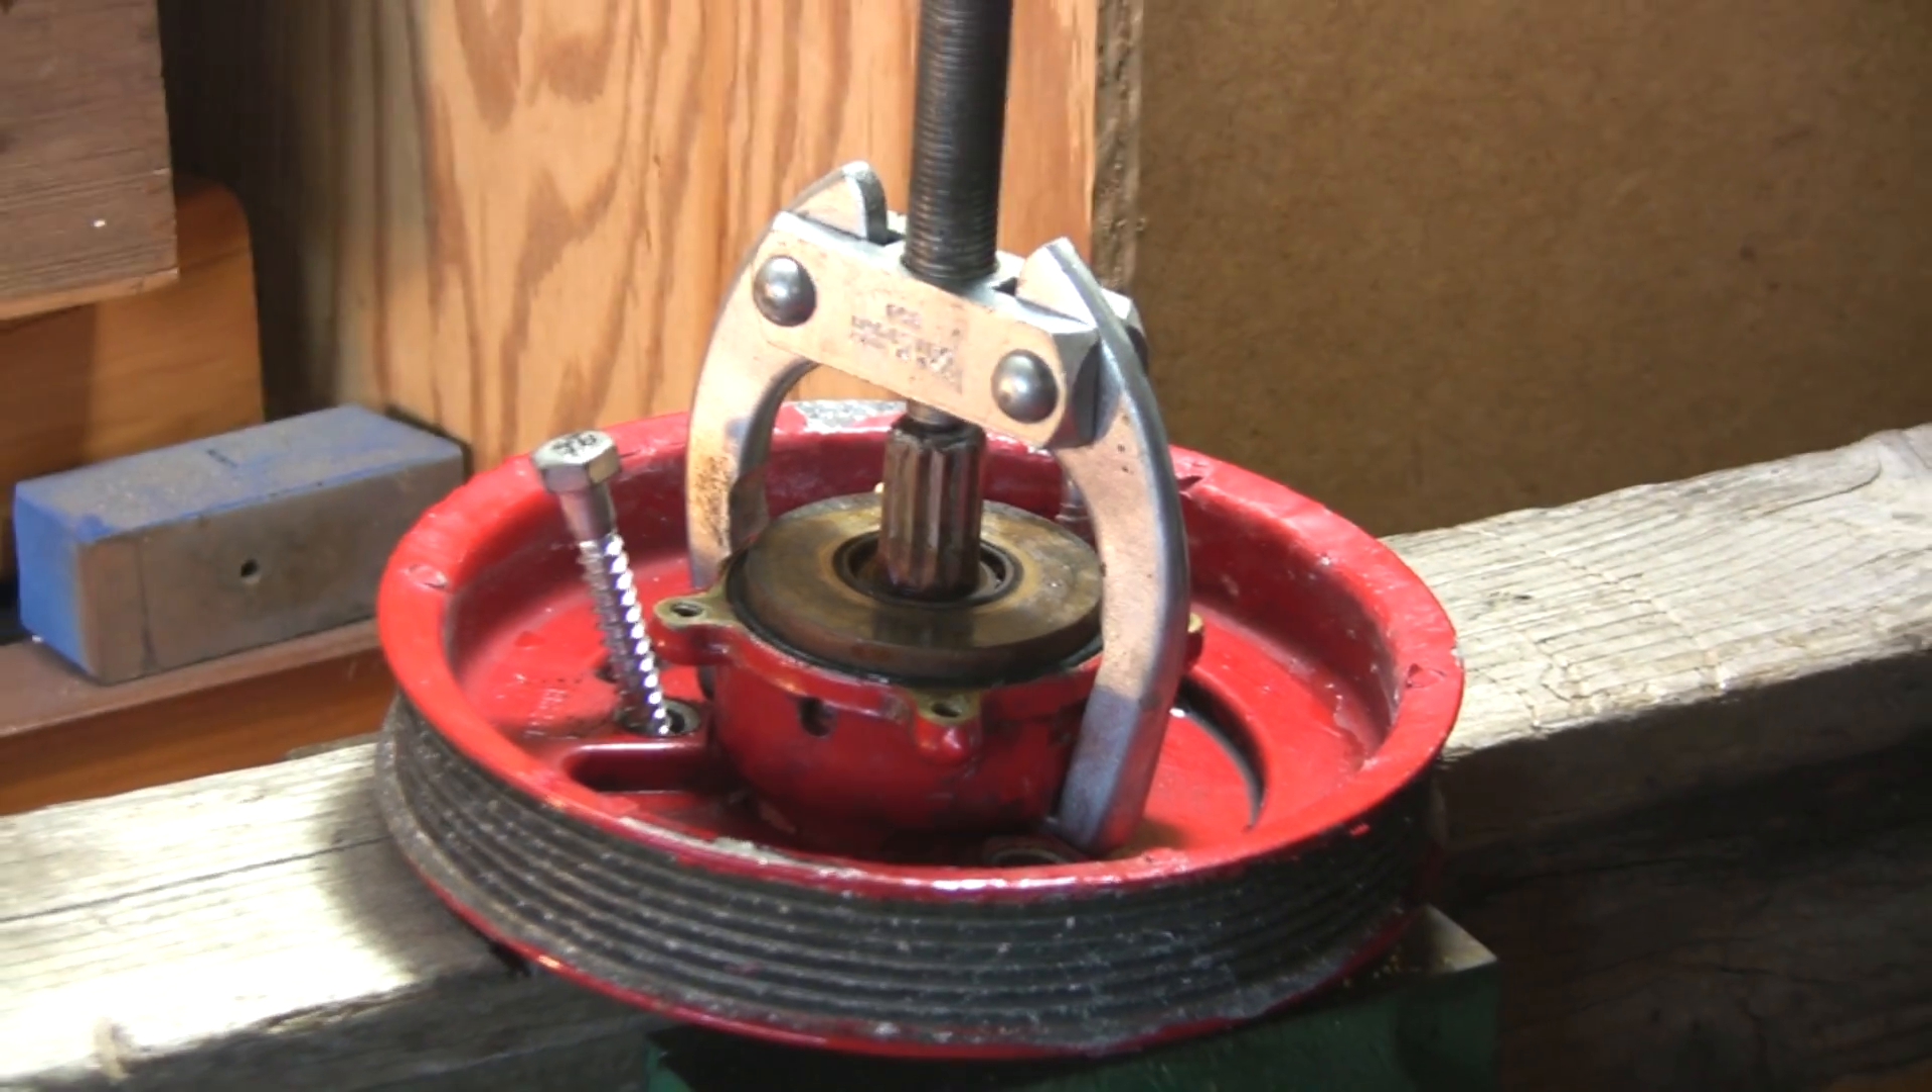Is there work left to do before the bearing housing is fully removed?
Yes.